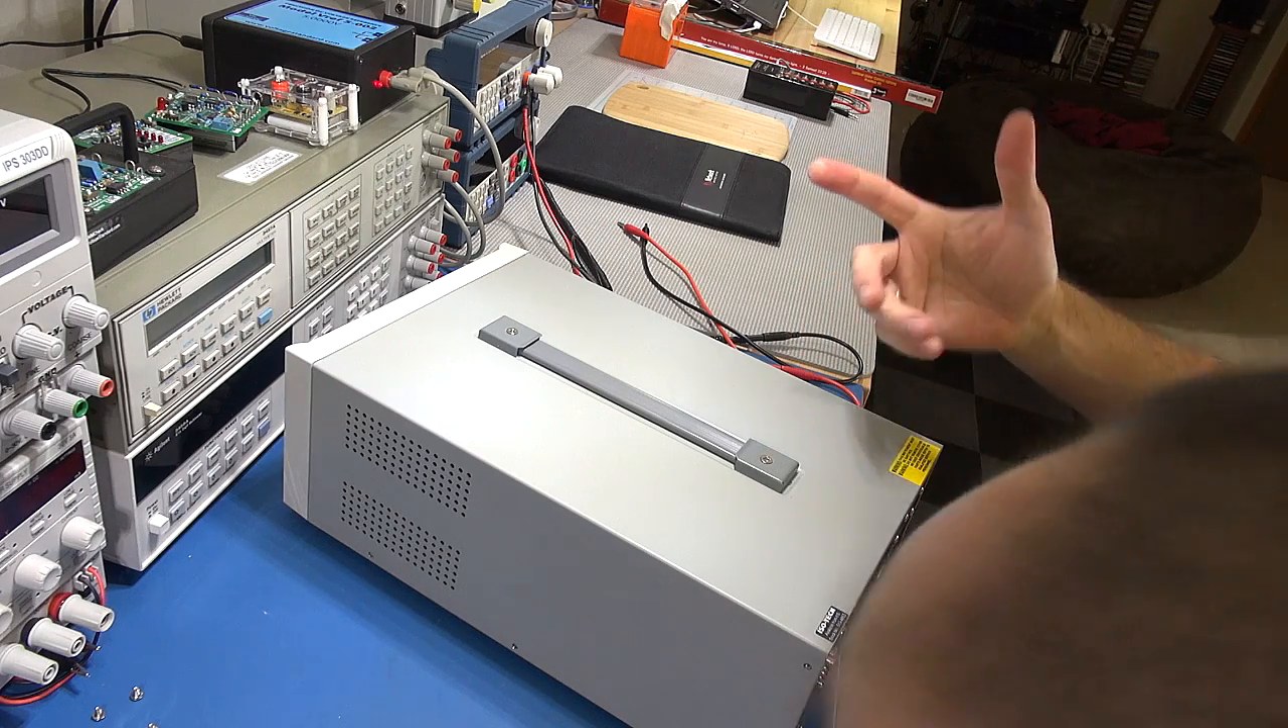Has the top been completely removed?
No.